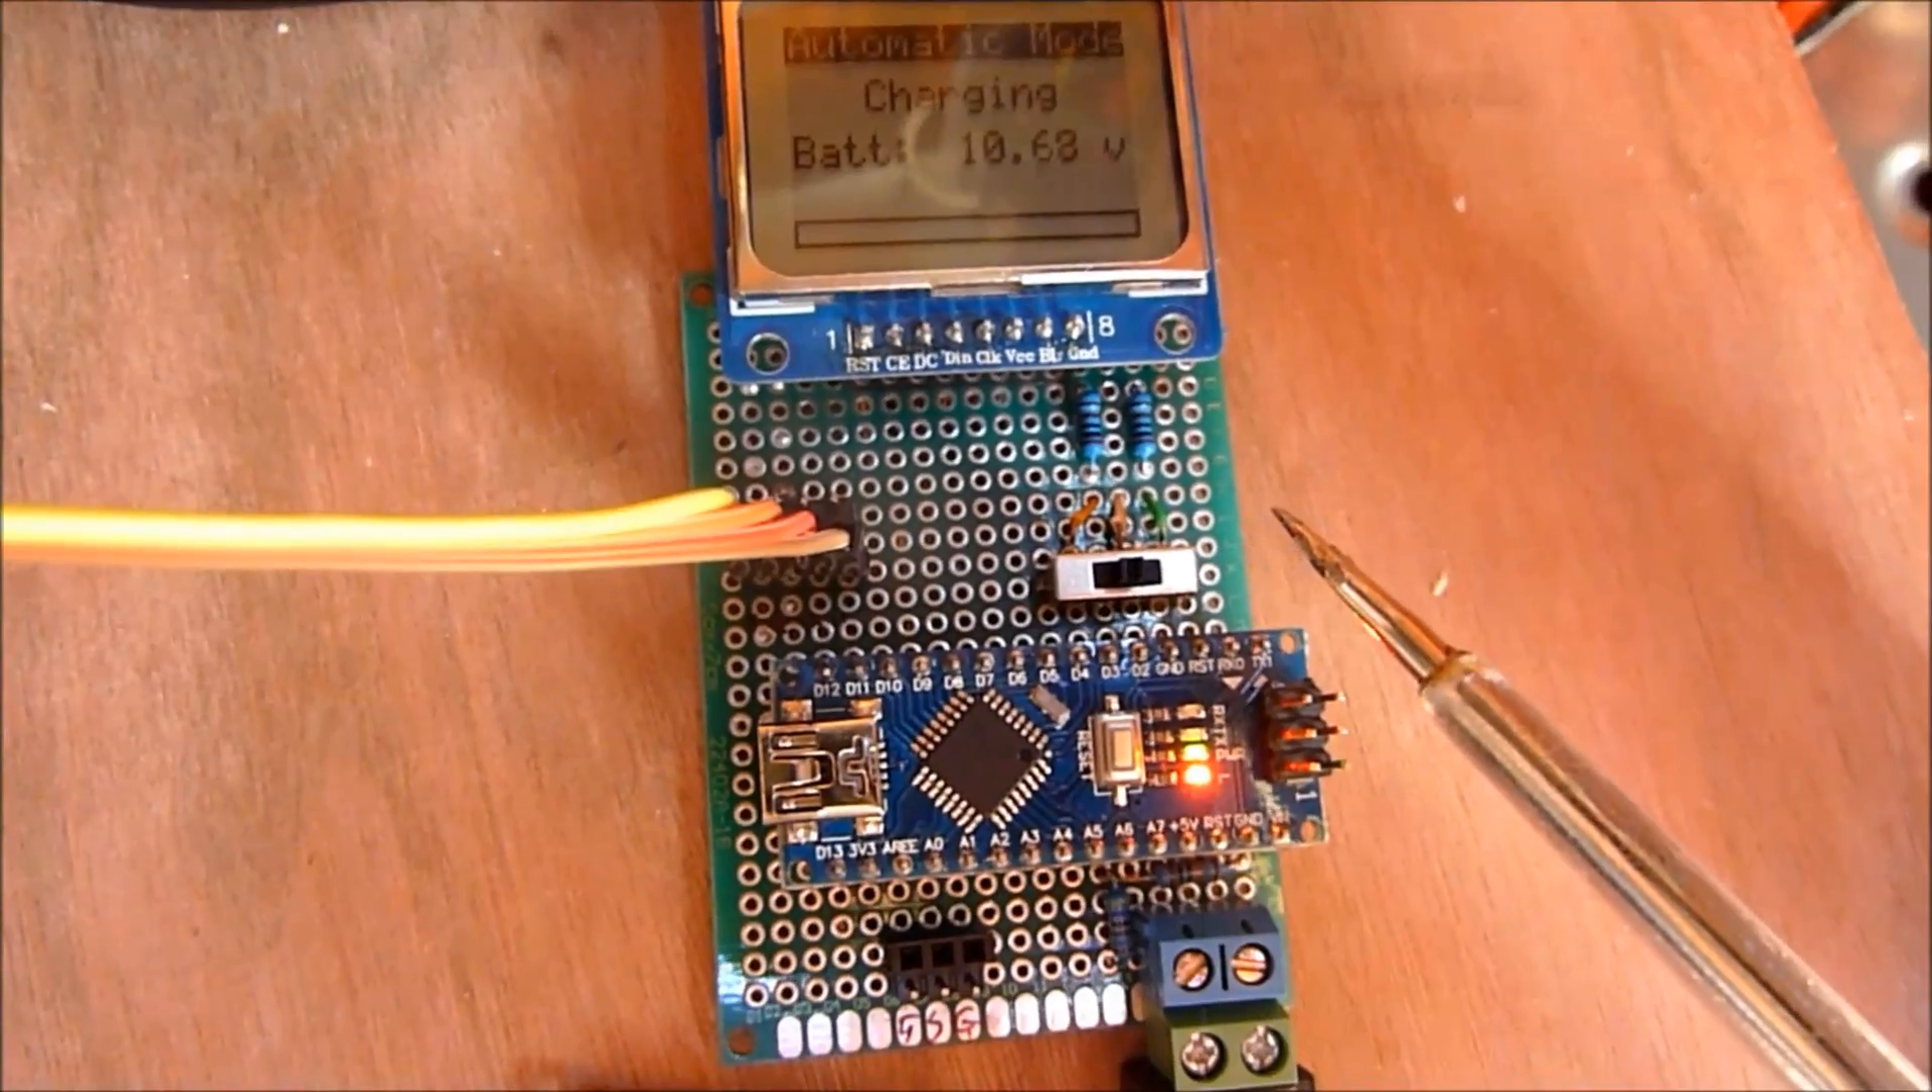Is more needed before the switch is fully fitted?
No.